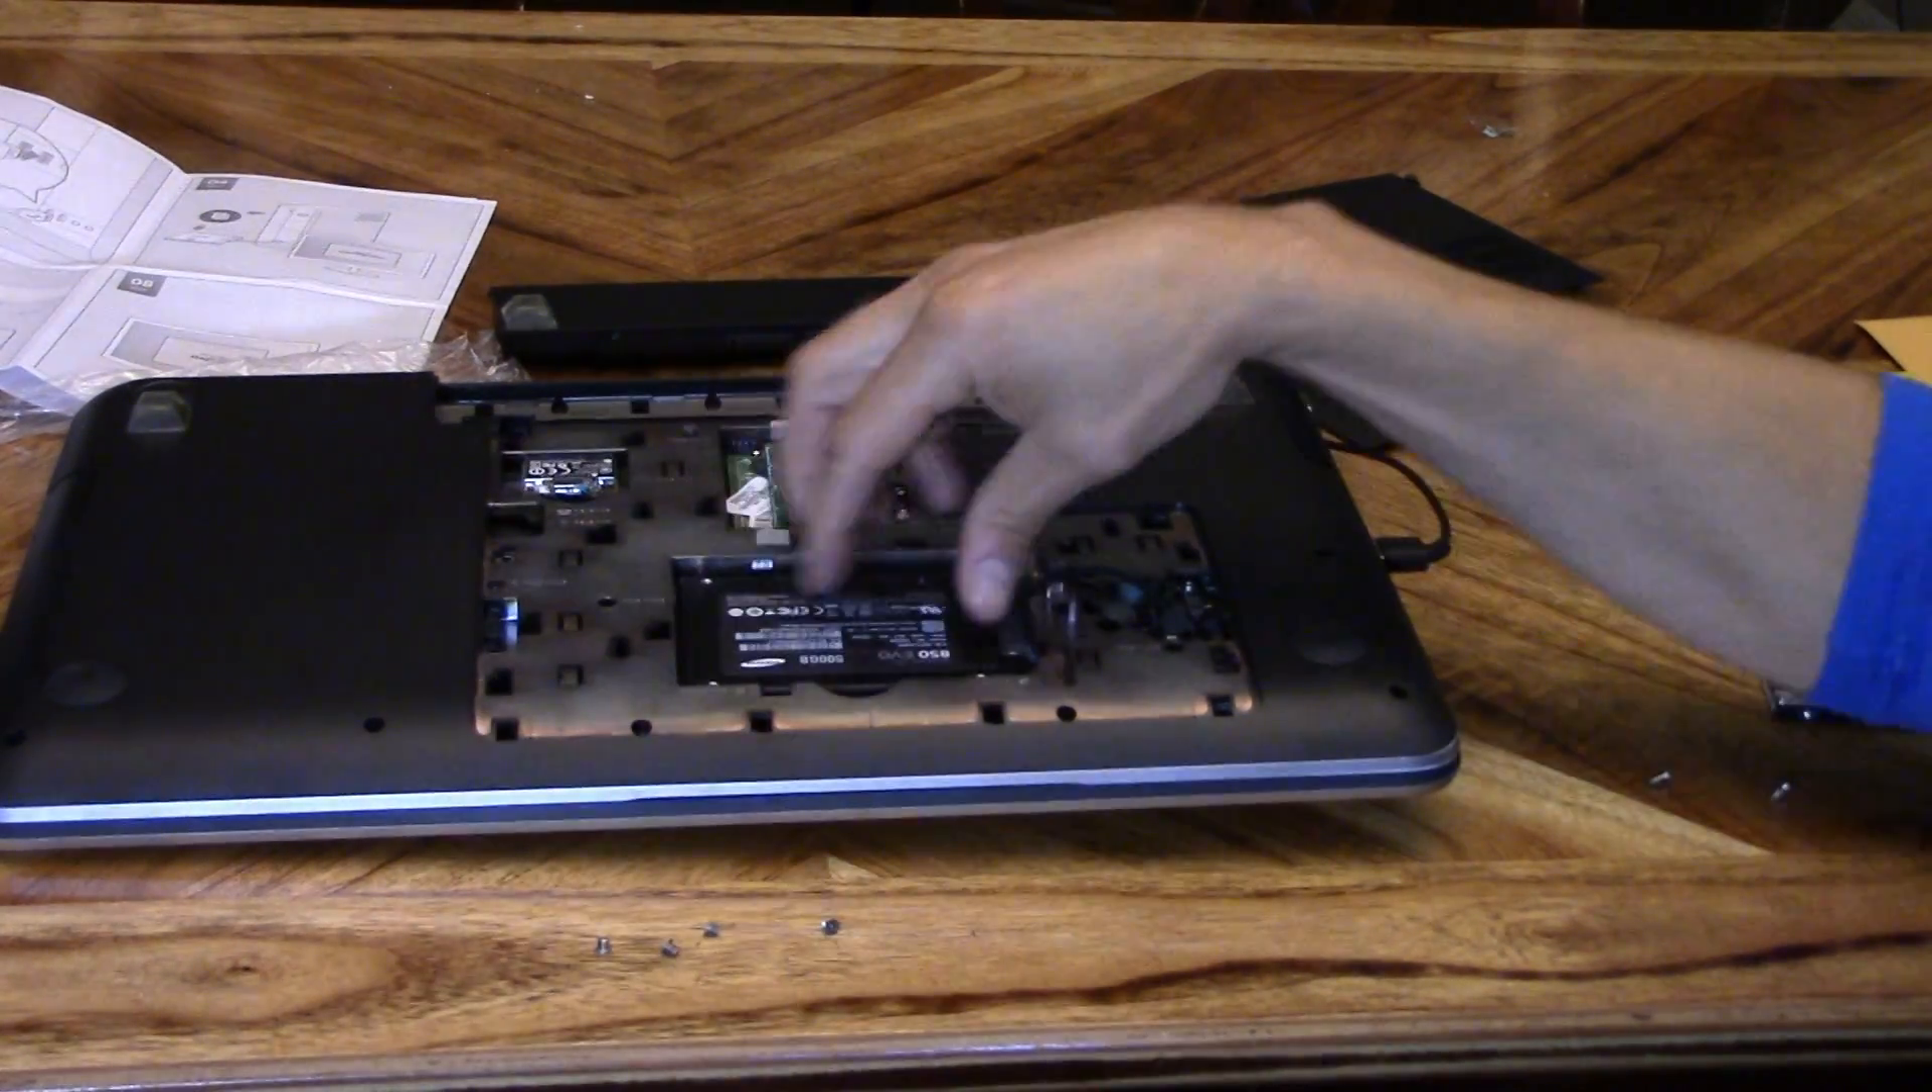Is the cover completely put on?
No.